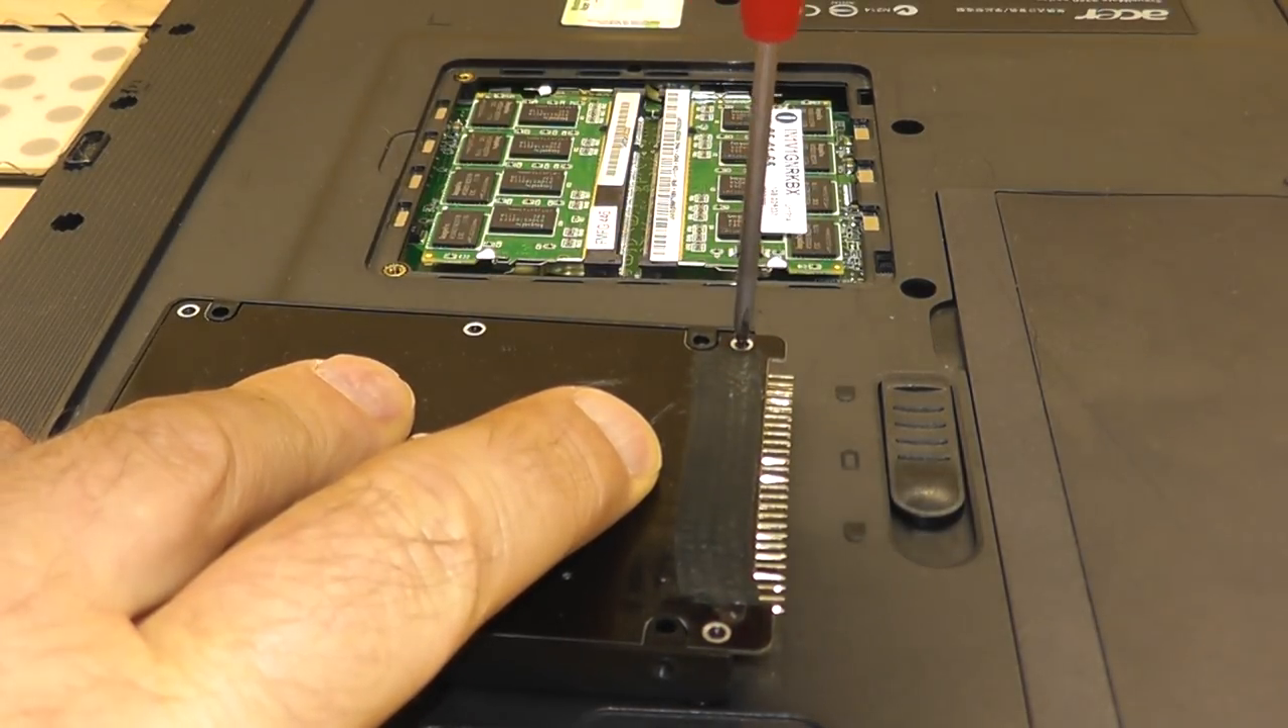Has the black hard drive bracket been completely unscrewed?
No.